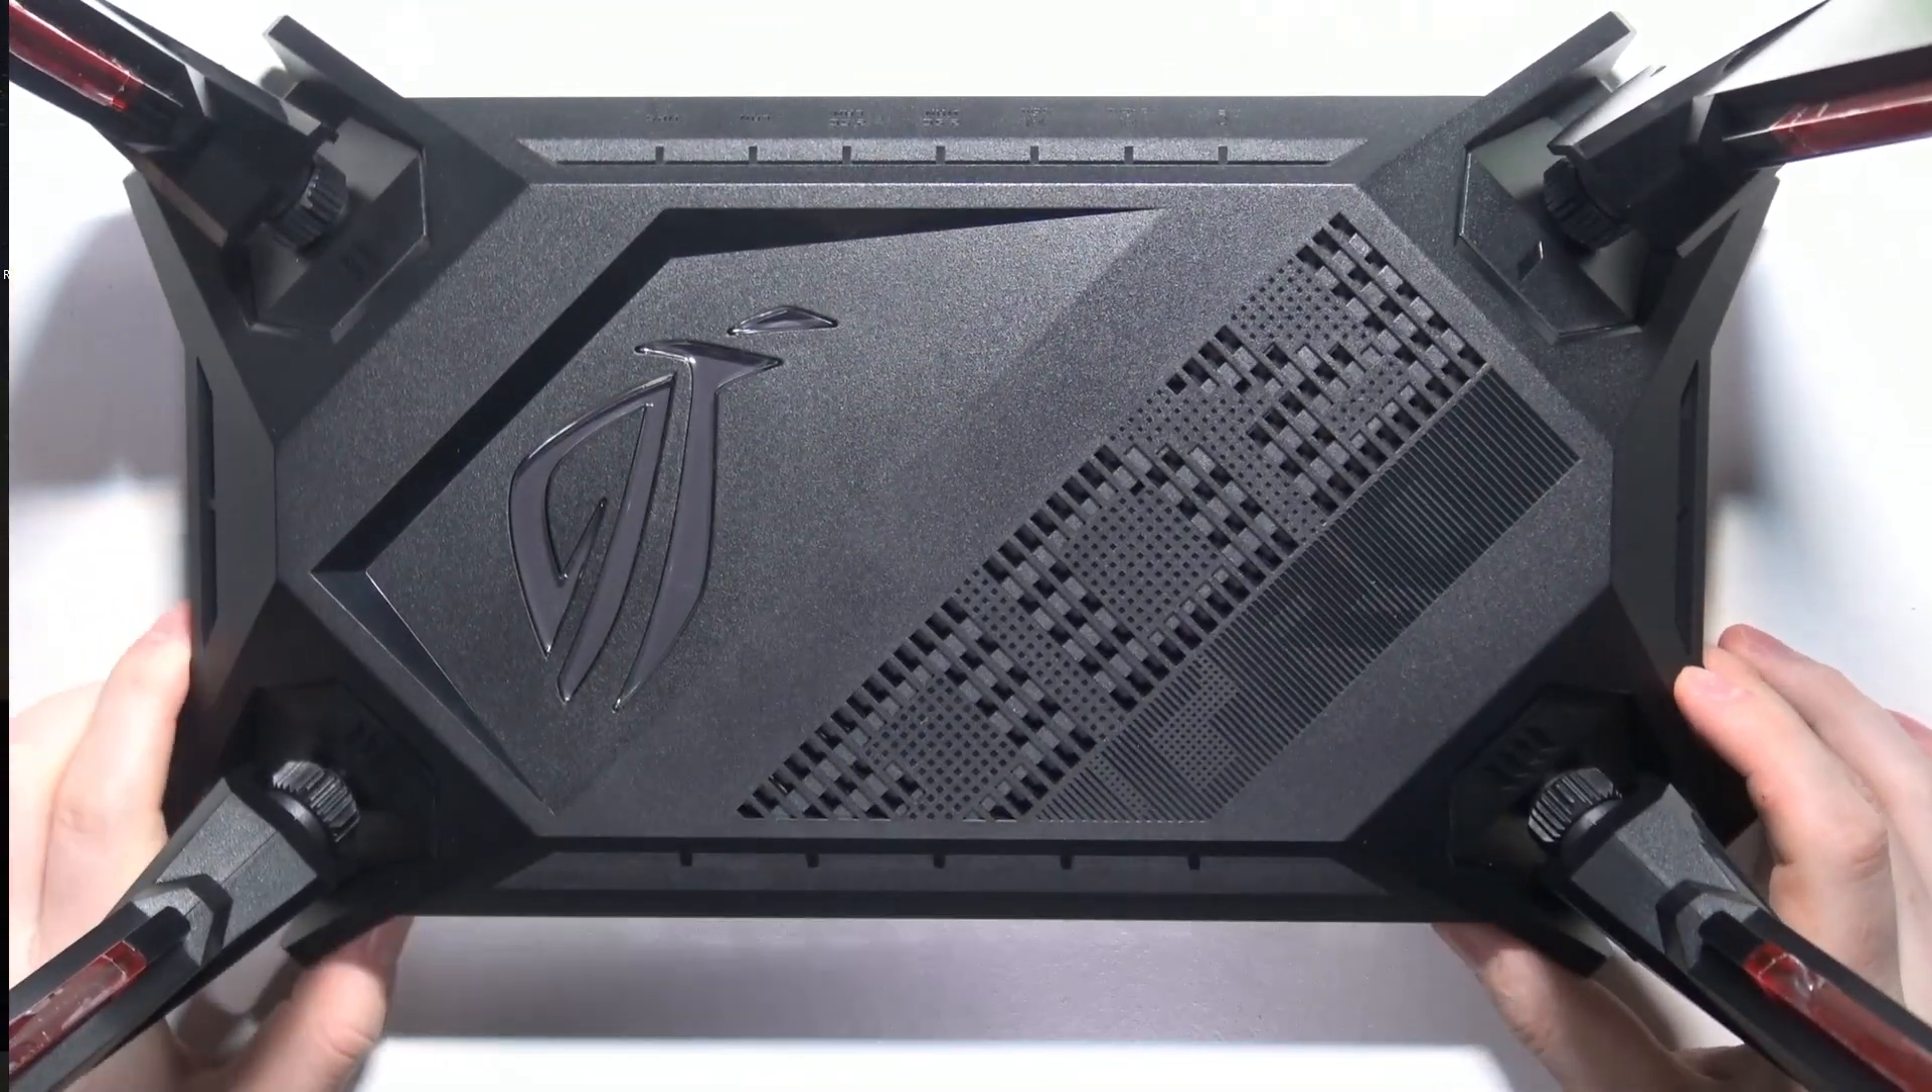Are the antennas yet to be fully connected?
No.